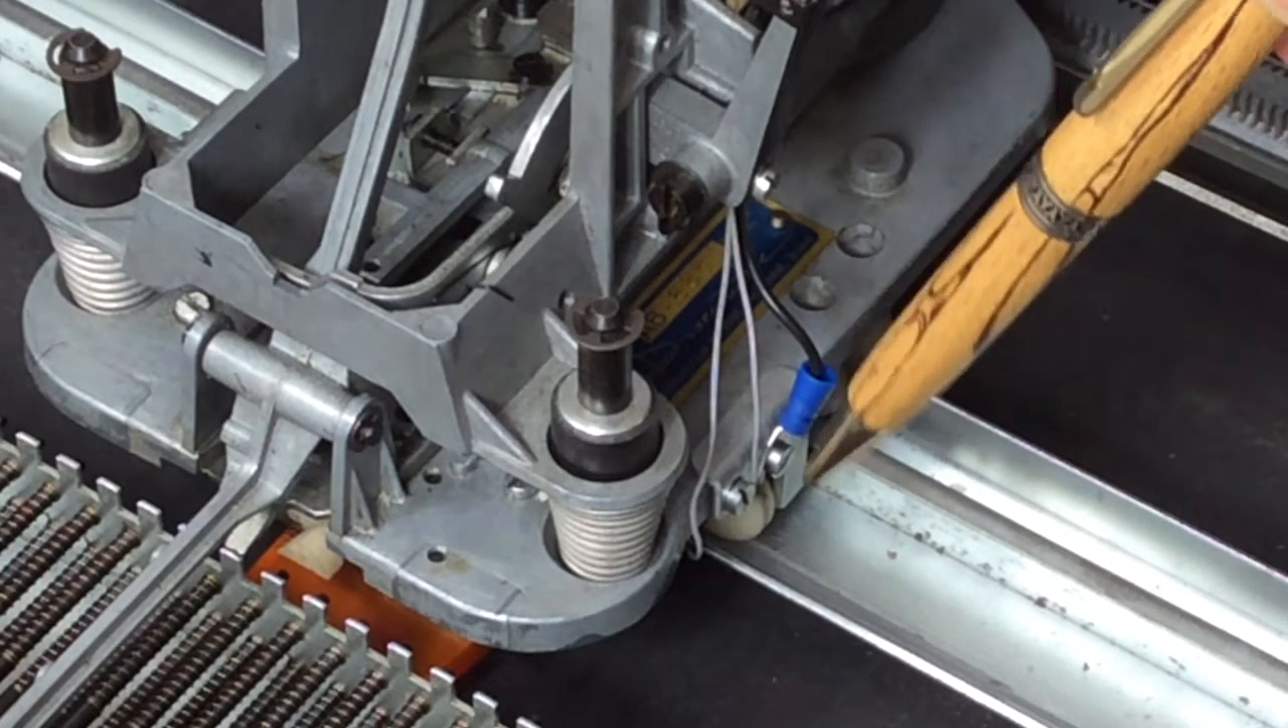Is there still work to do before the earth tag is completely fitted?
No.